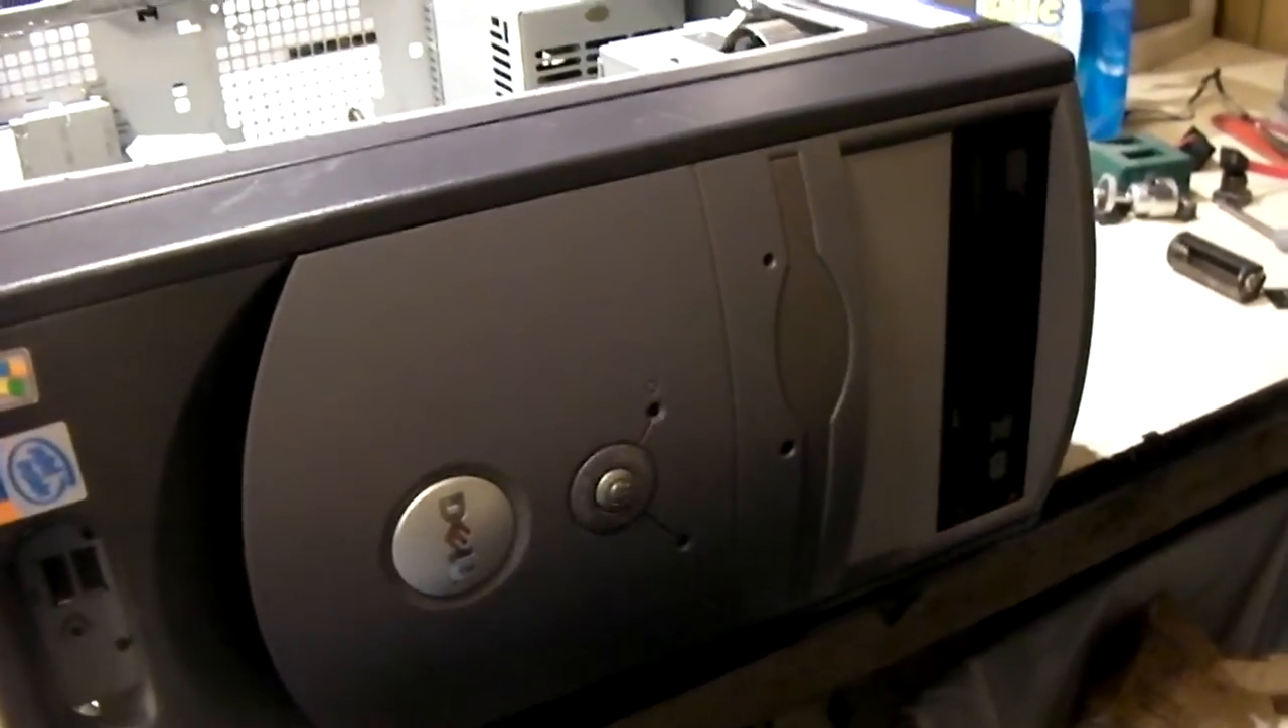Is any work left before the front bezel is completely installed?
No.